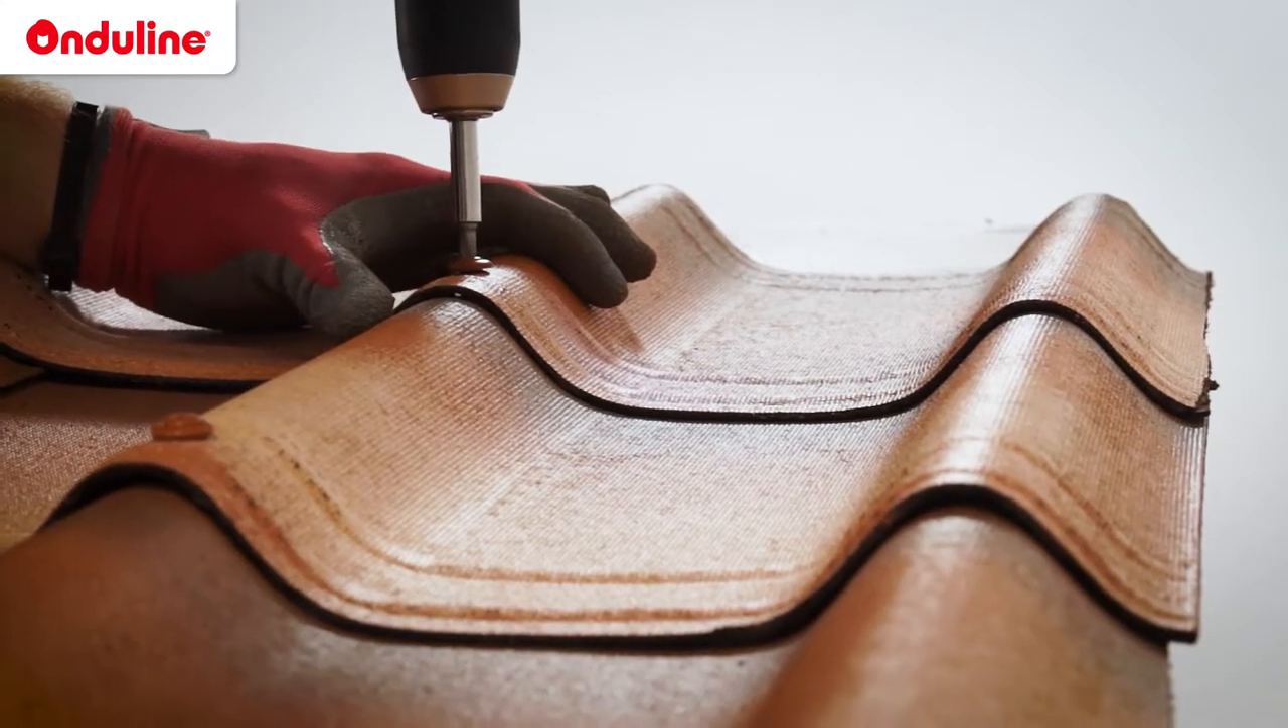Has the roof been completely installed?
No.